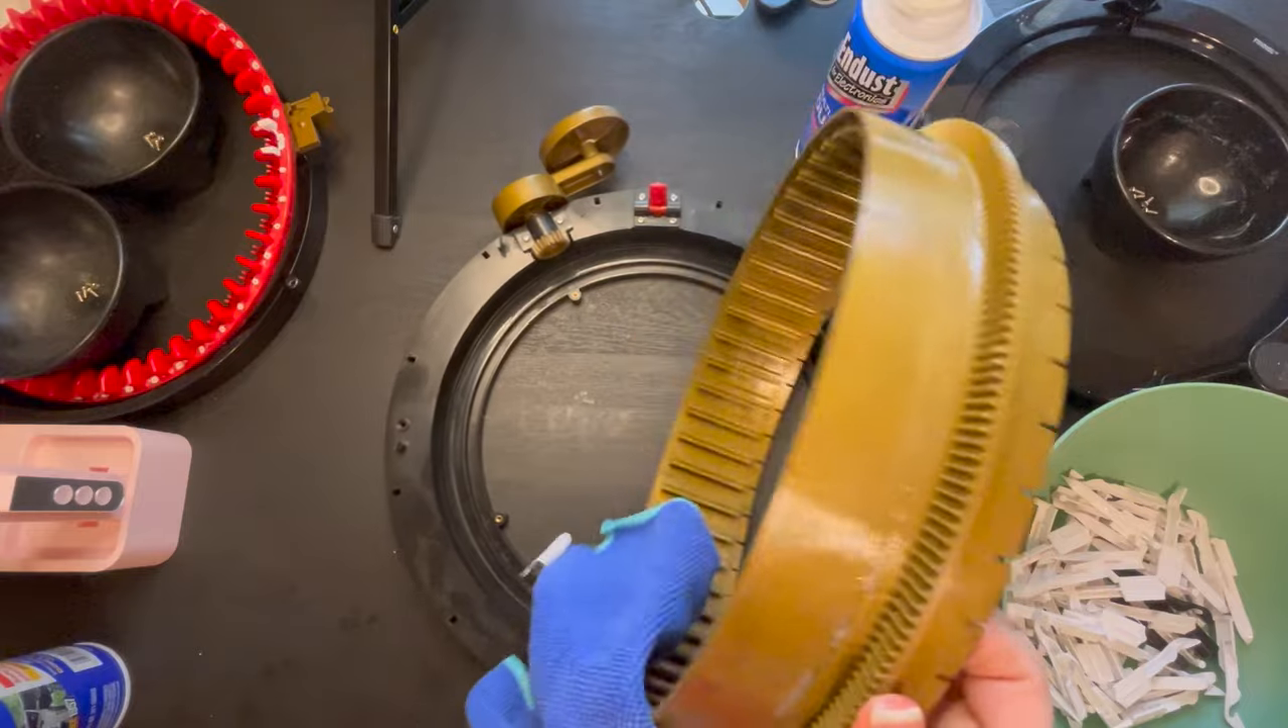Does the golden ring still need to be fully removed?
No.